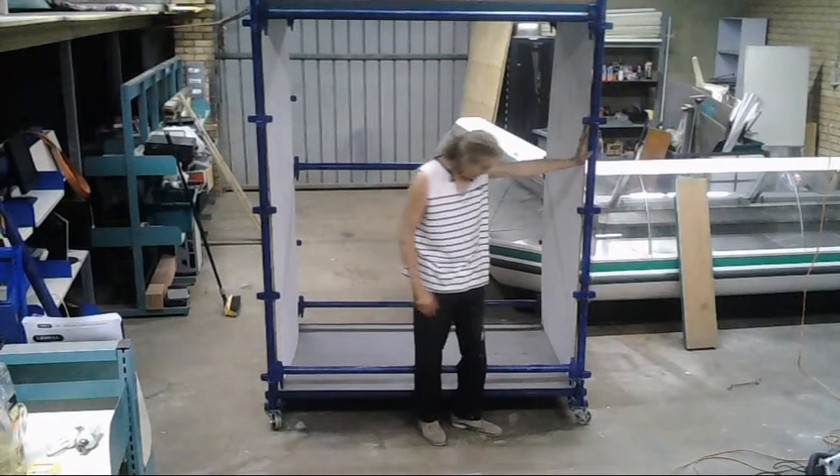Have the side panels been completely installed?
Yes.